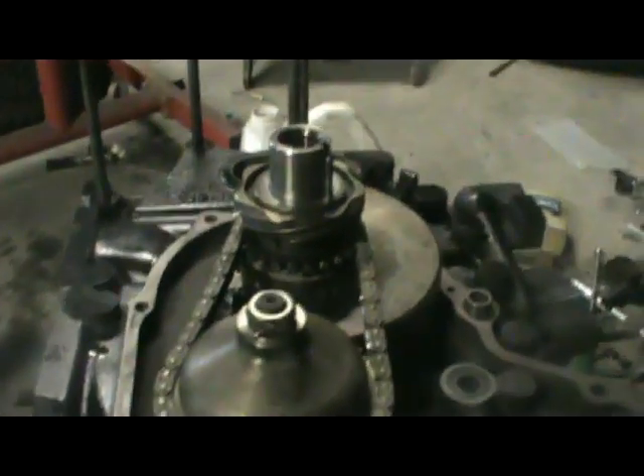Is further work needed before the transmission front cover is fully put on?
Yes.